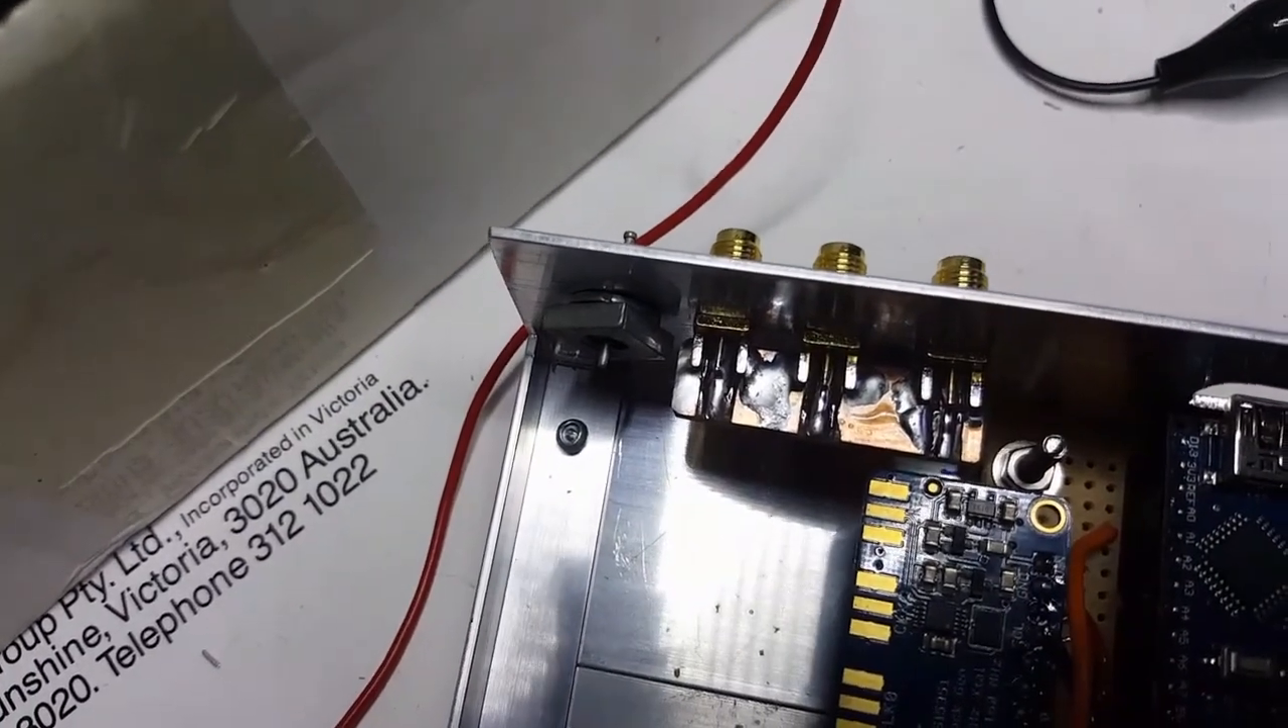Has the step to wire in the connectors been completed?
No.